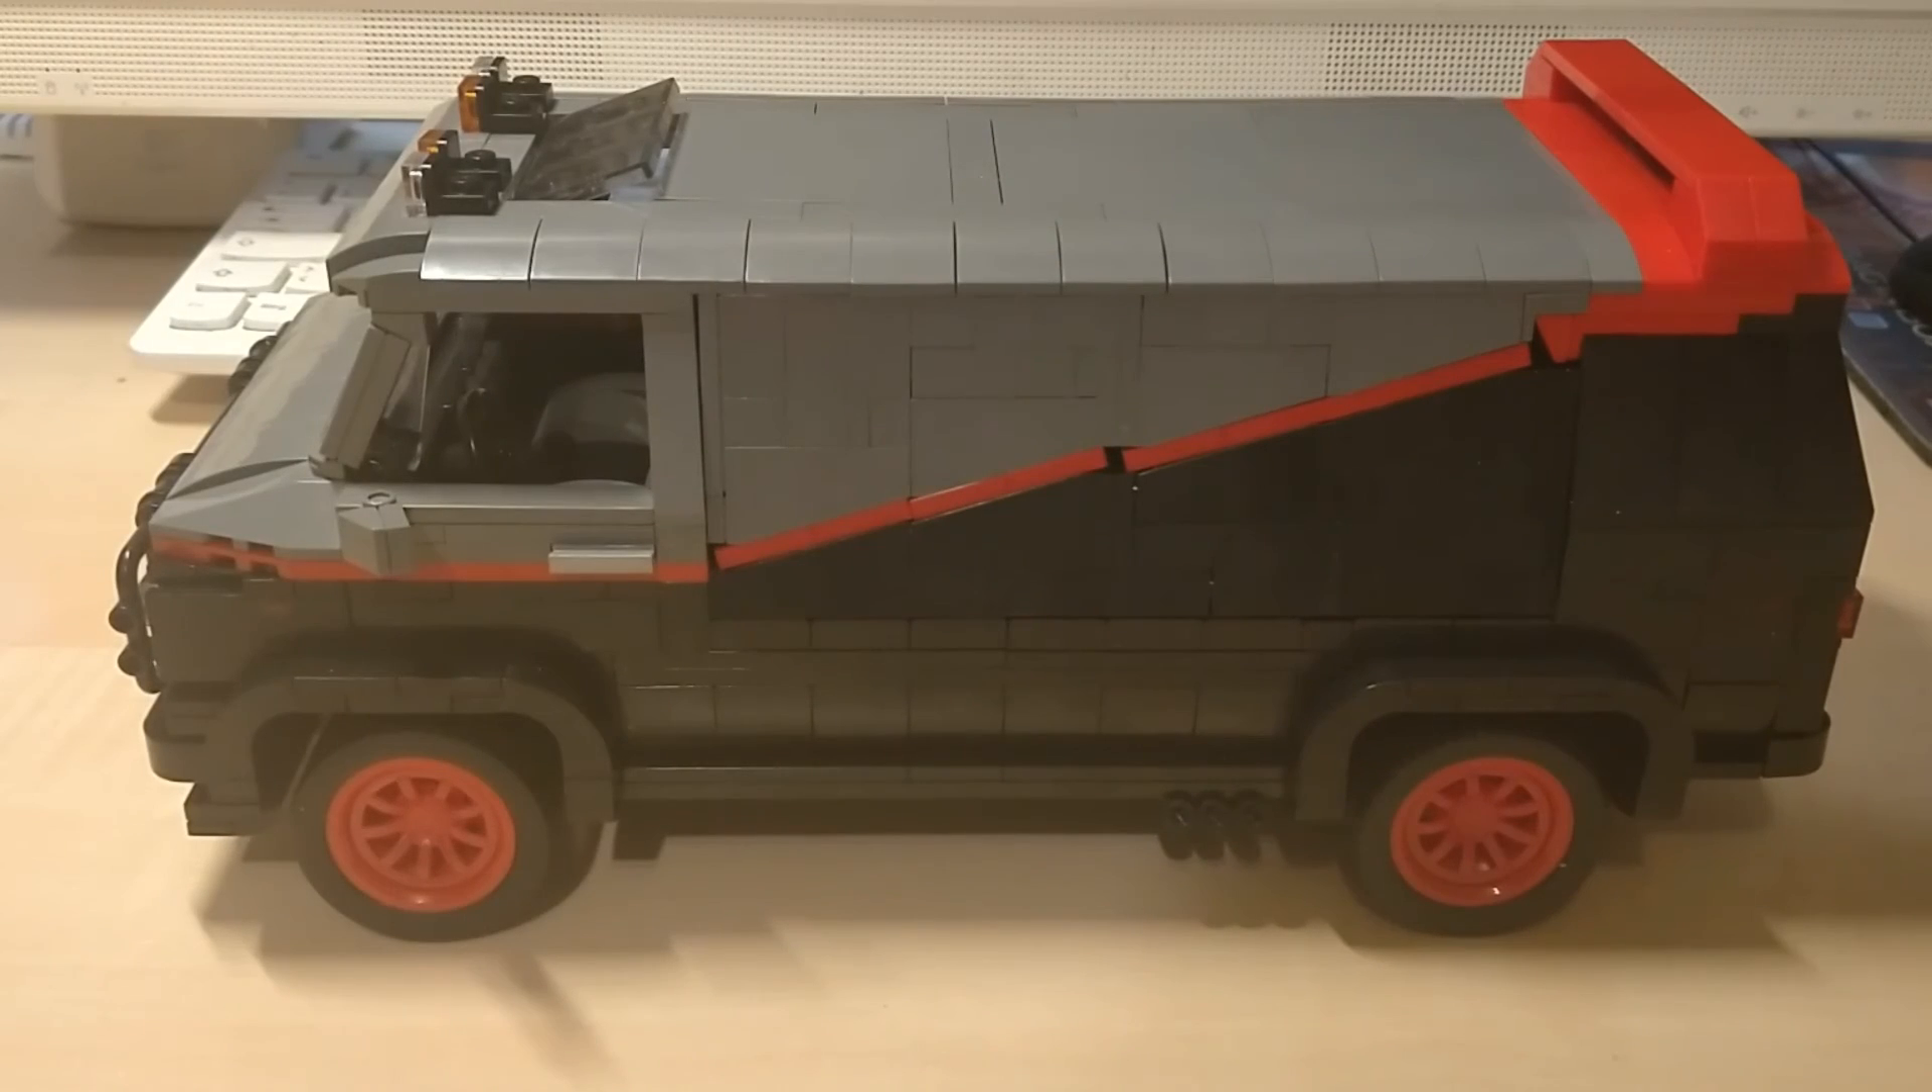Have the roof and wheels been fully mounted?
Yes.